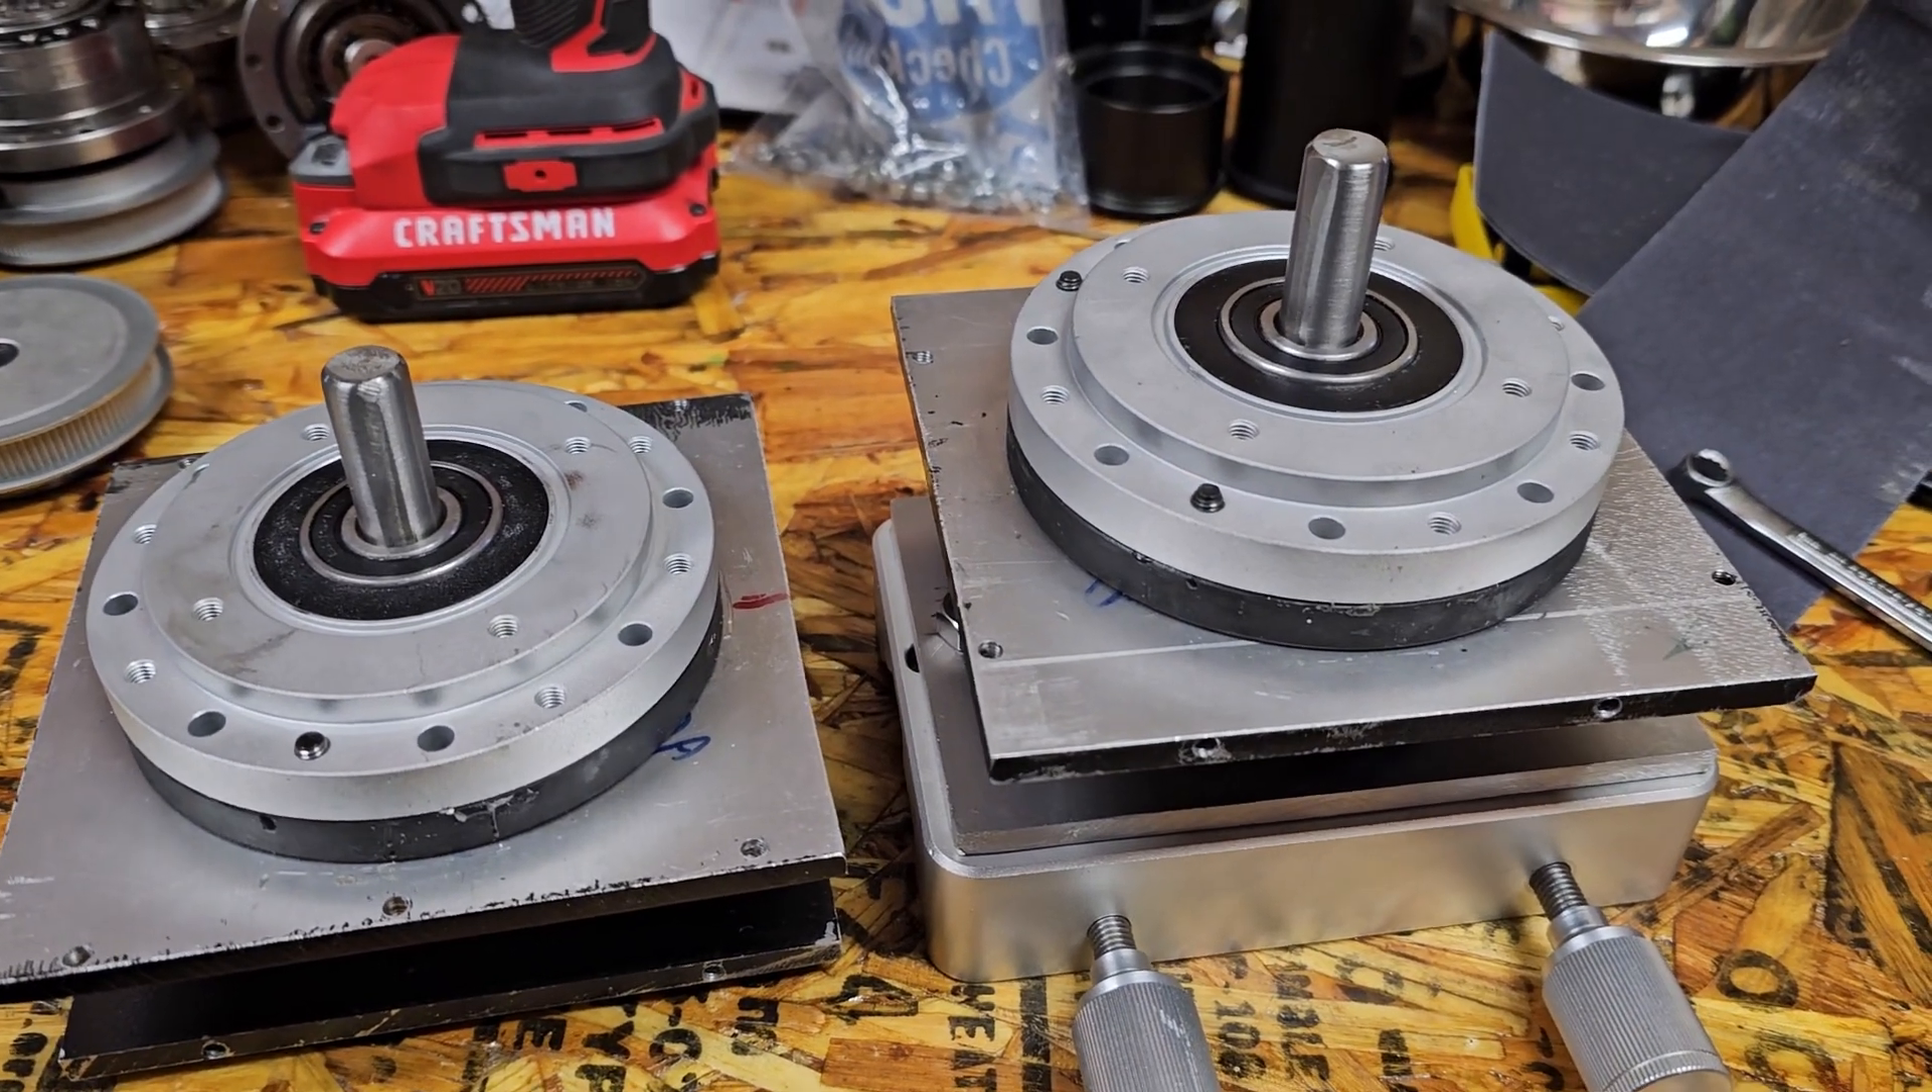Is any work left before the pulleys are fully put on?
Yes.